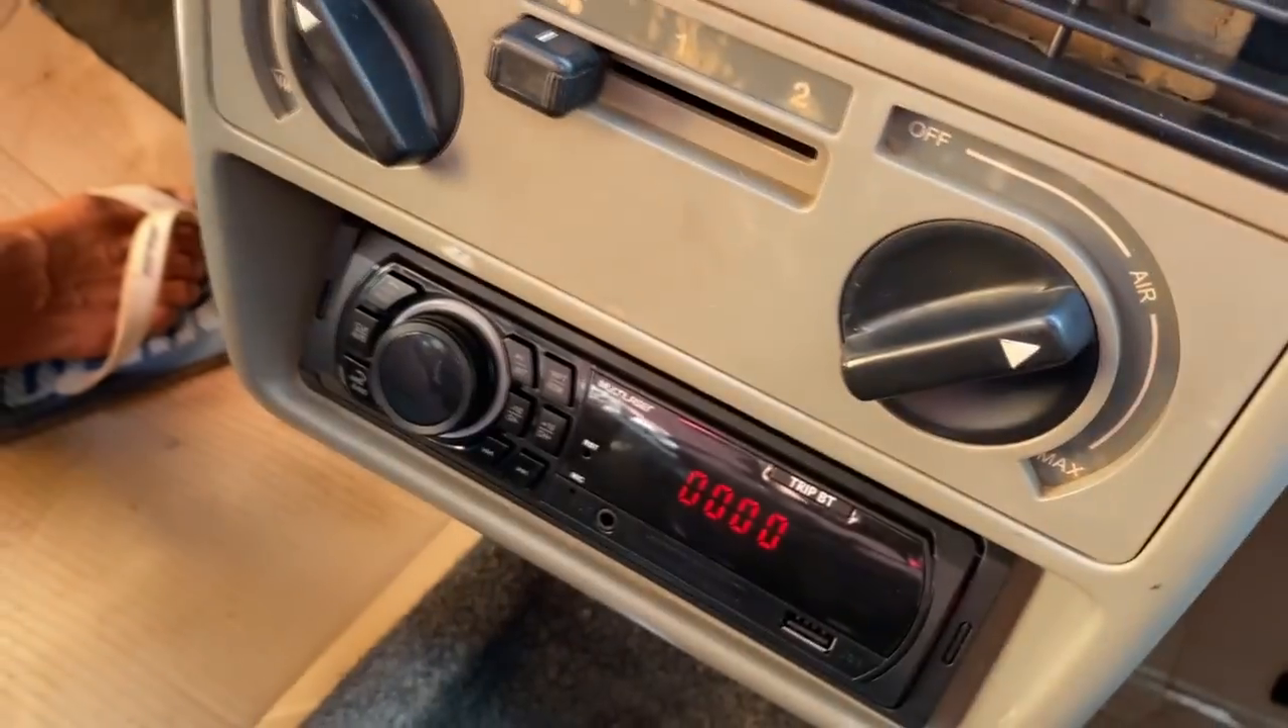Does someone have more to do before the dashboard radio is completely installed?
No.